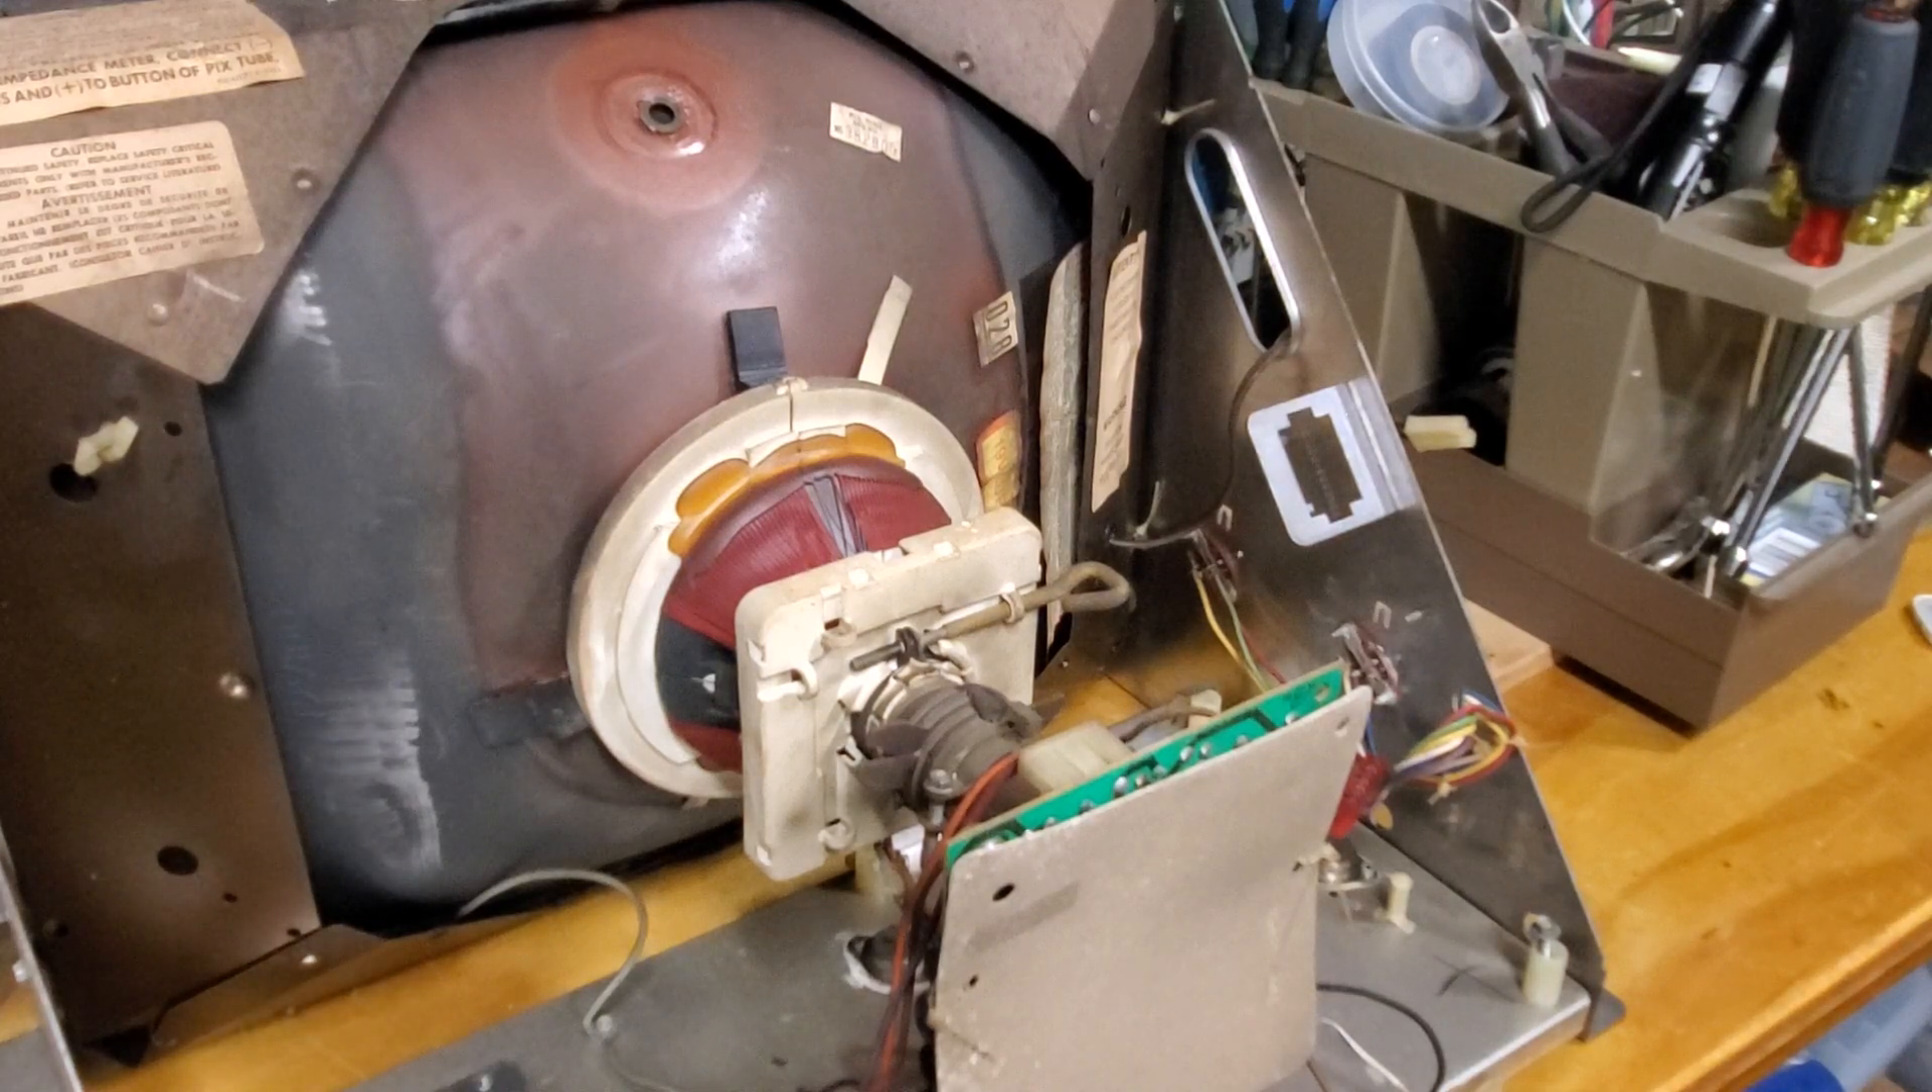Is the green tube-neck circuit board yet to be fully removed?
Yes.